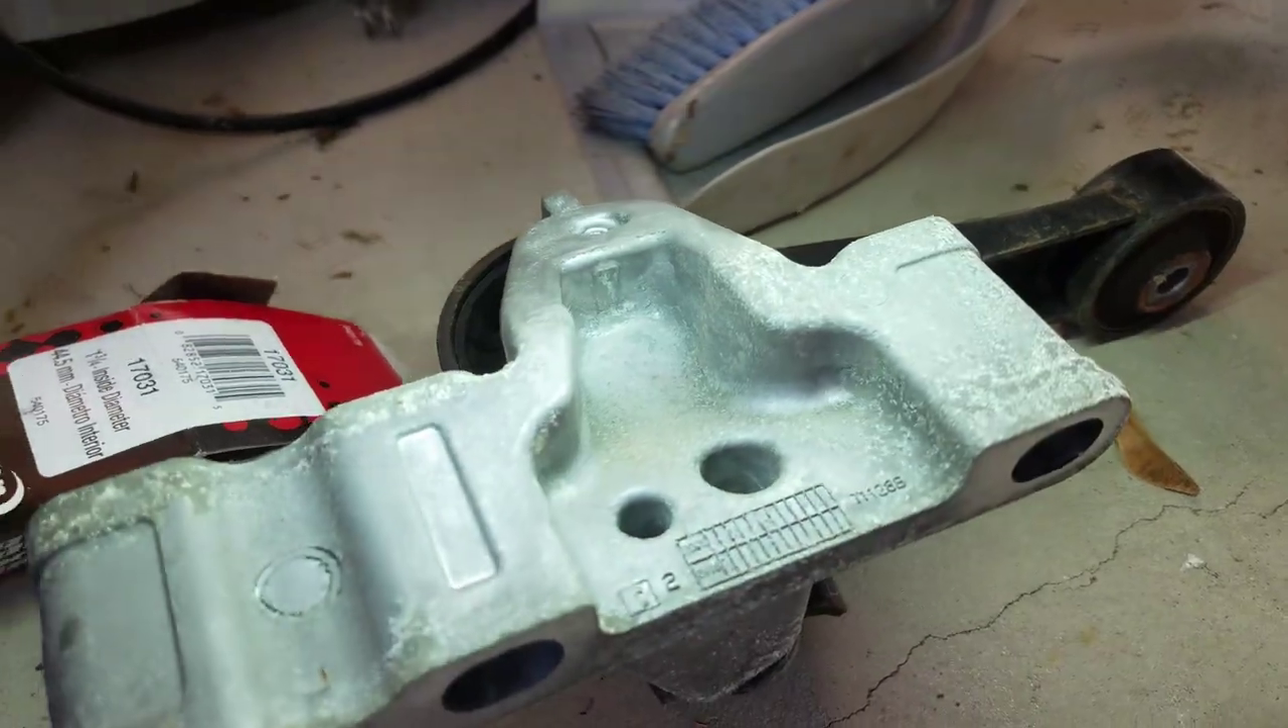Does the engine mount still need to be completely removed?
No.